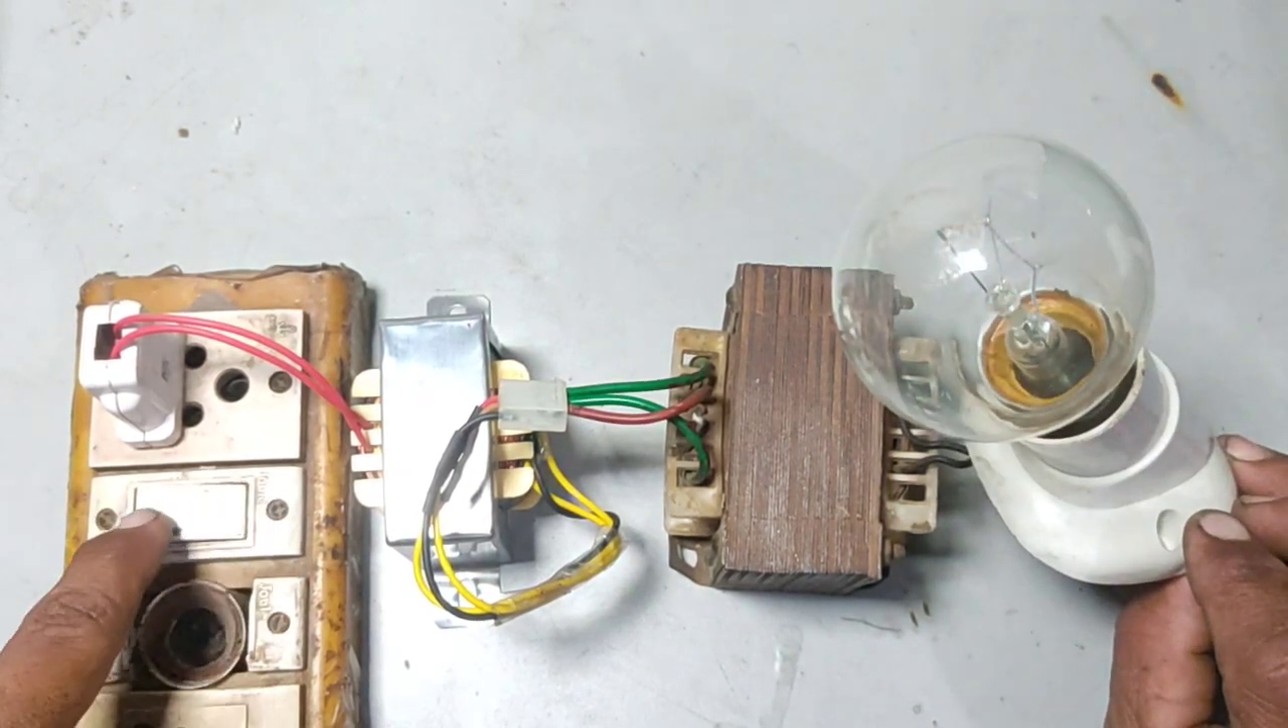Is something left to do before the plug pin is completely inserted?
No.